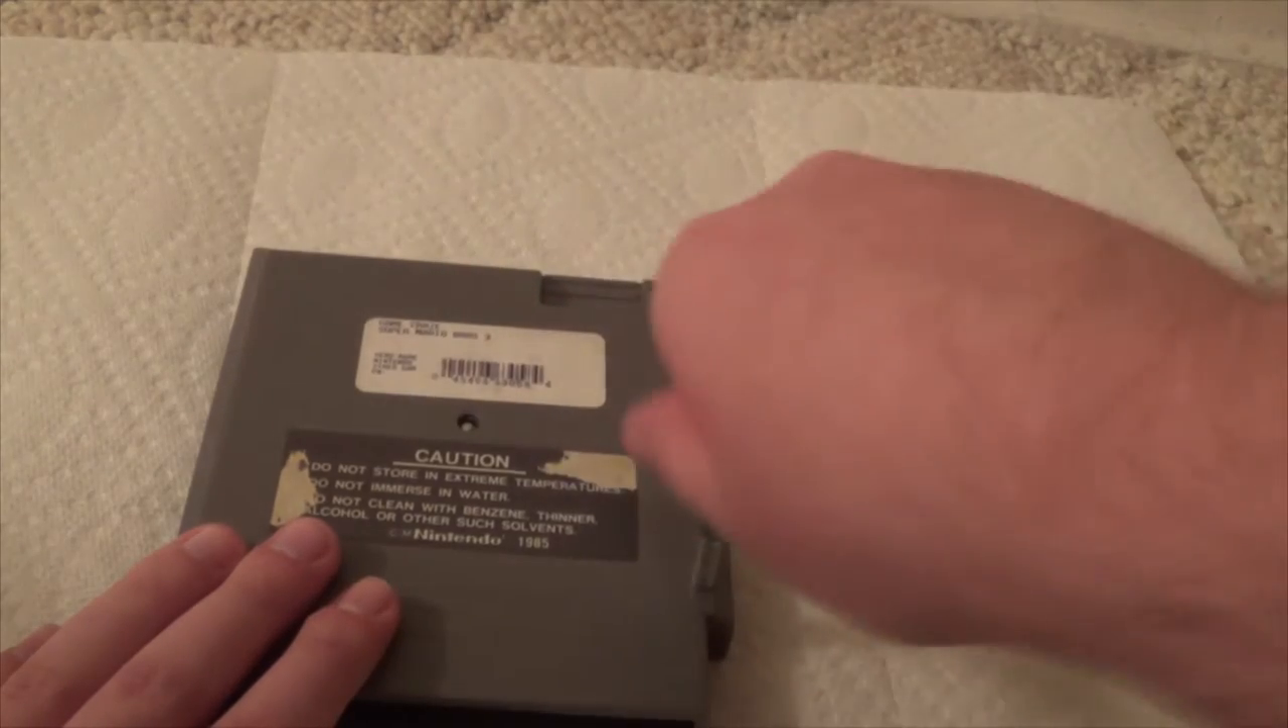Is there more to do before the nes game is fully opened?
Yes.